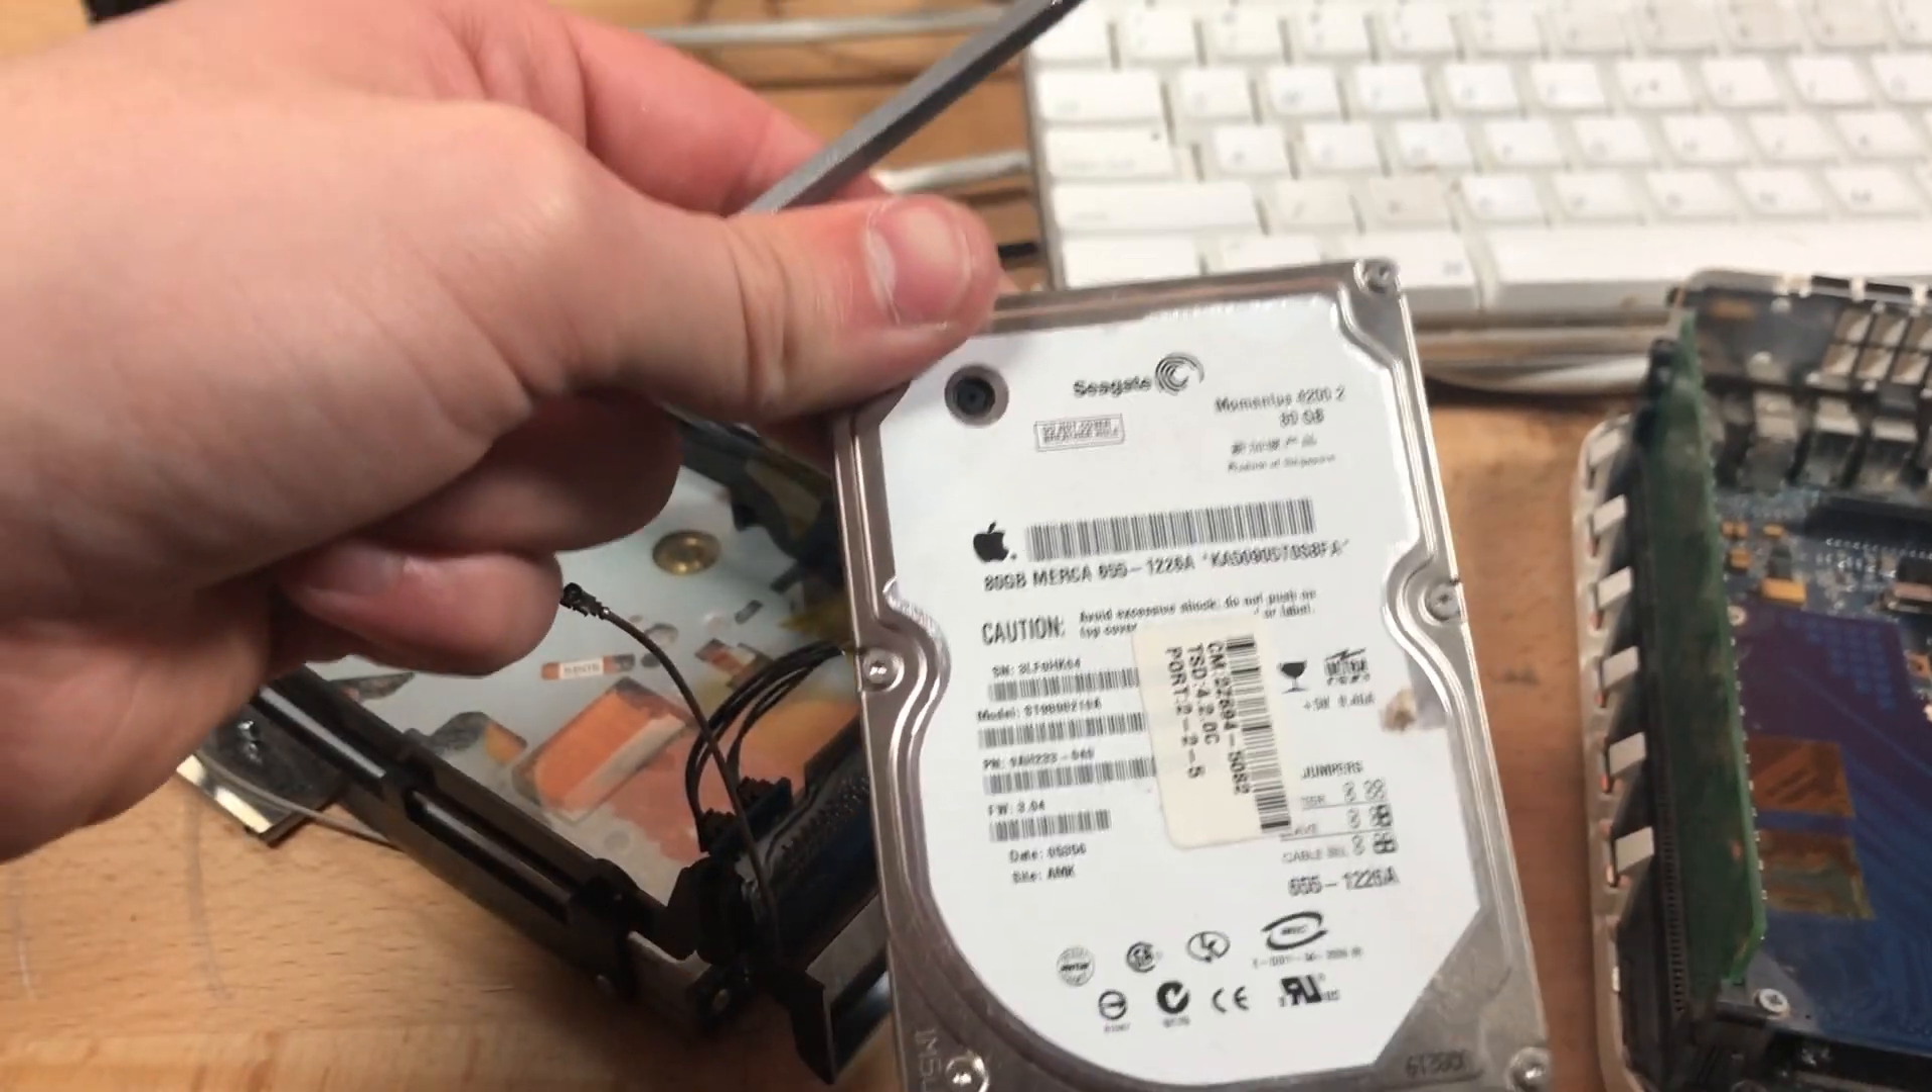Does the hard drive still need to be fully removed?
No.